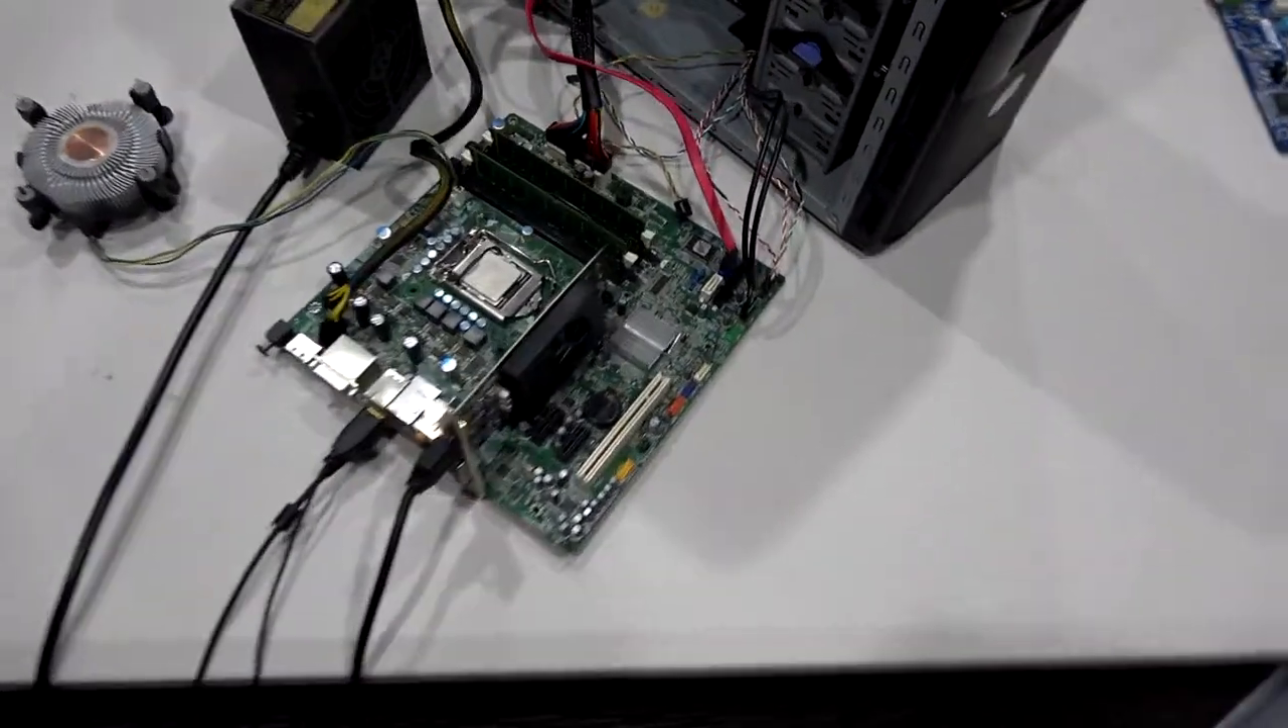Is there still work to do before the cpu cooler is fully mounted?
Yes.